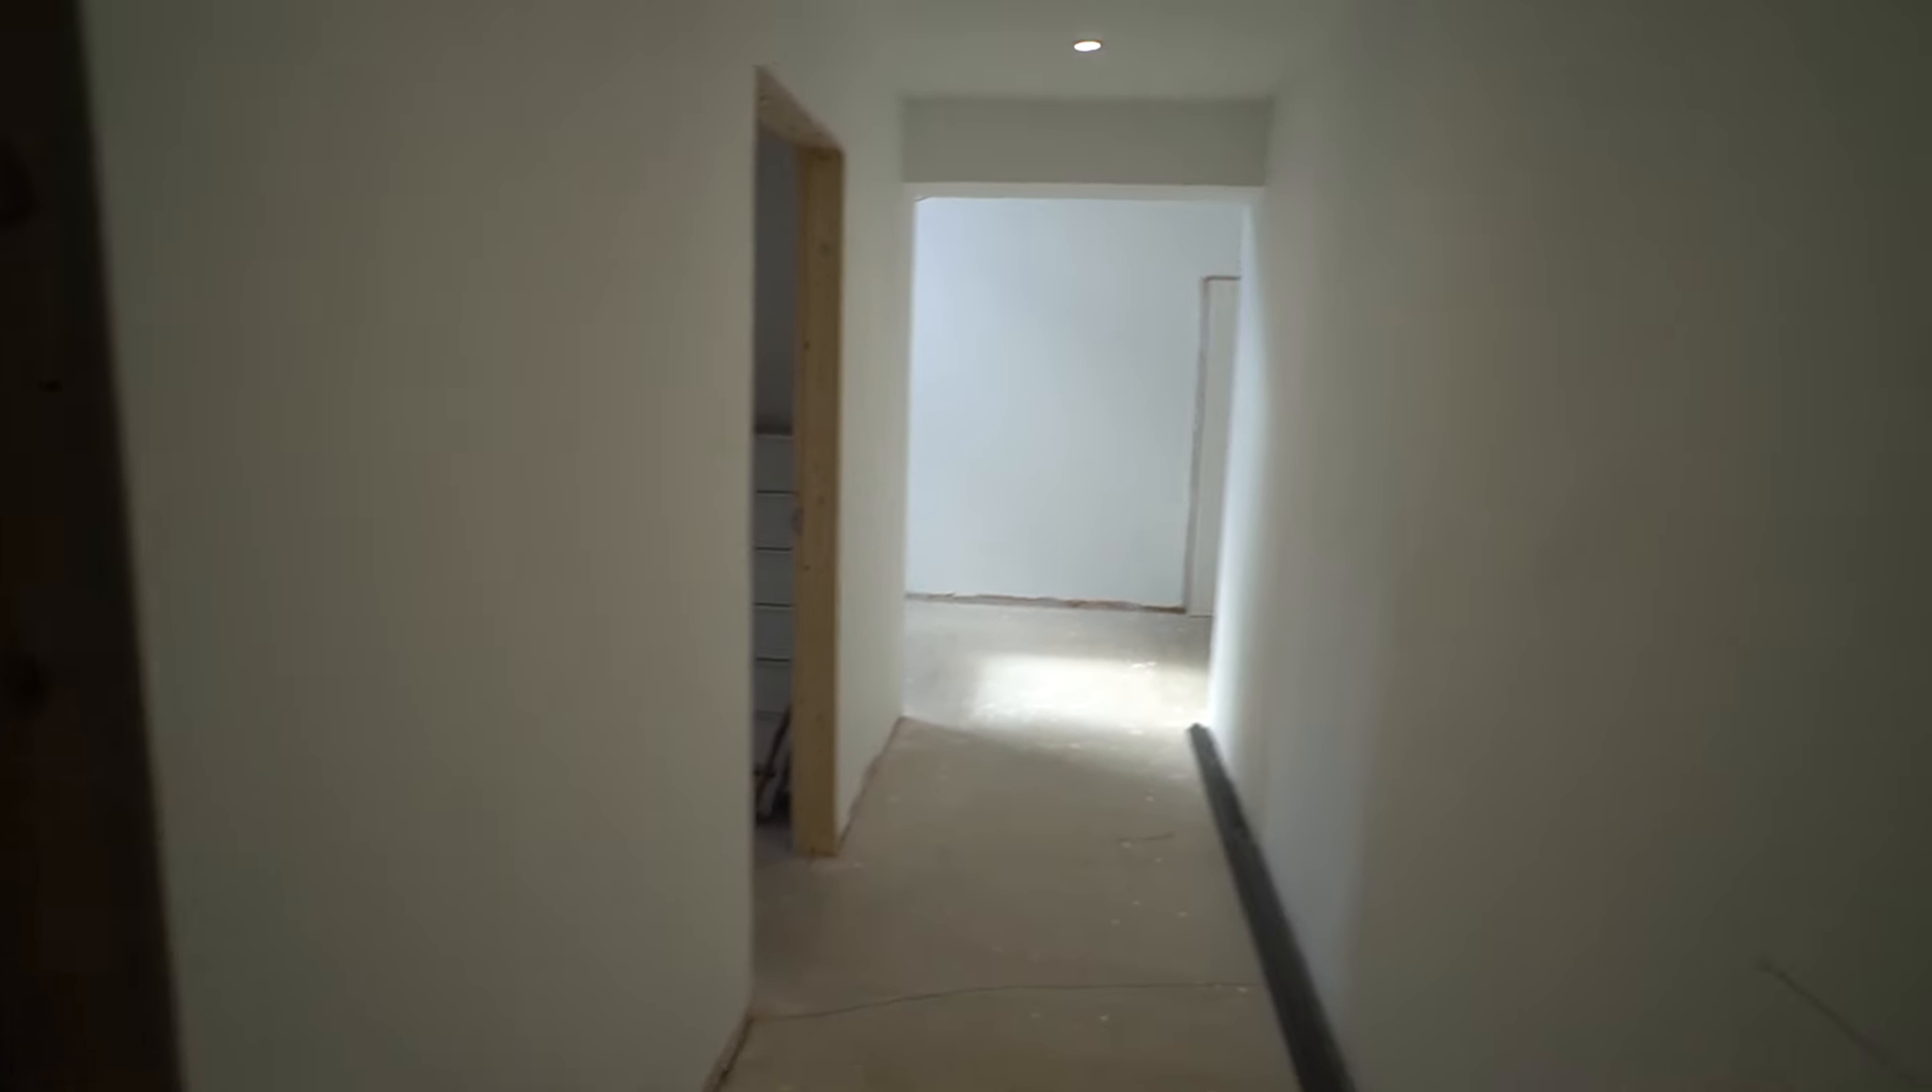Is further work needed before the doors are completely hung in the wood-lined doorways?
Yes.